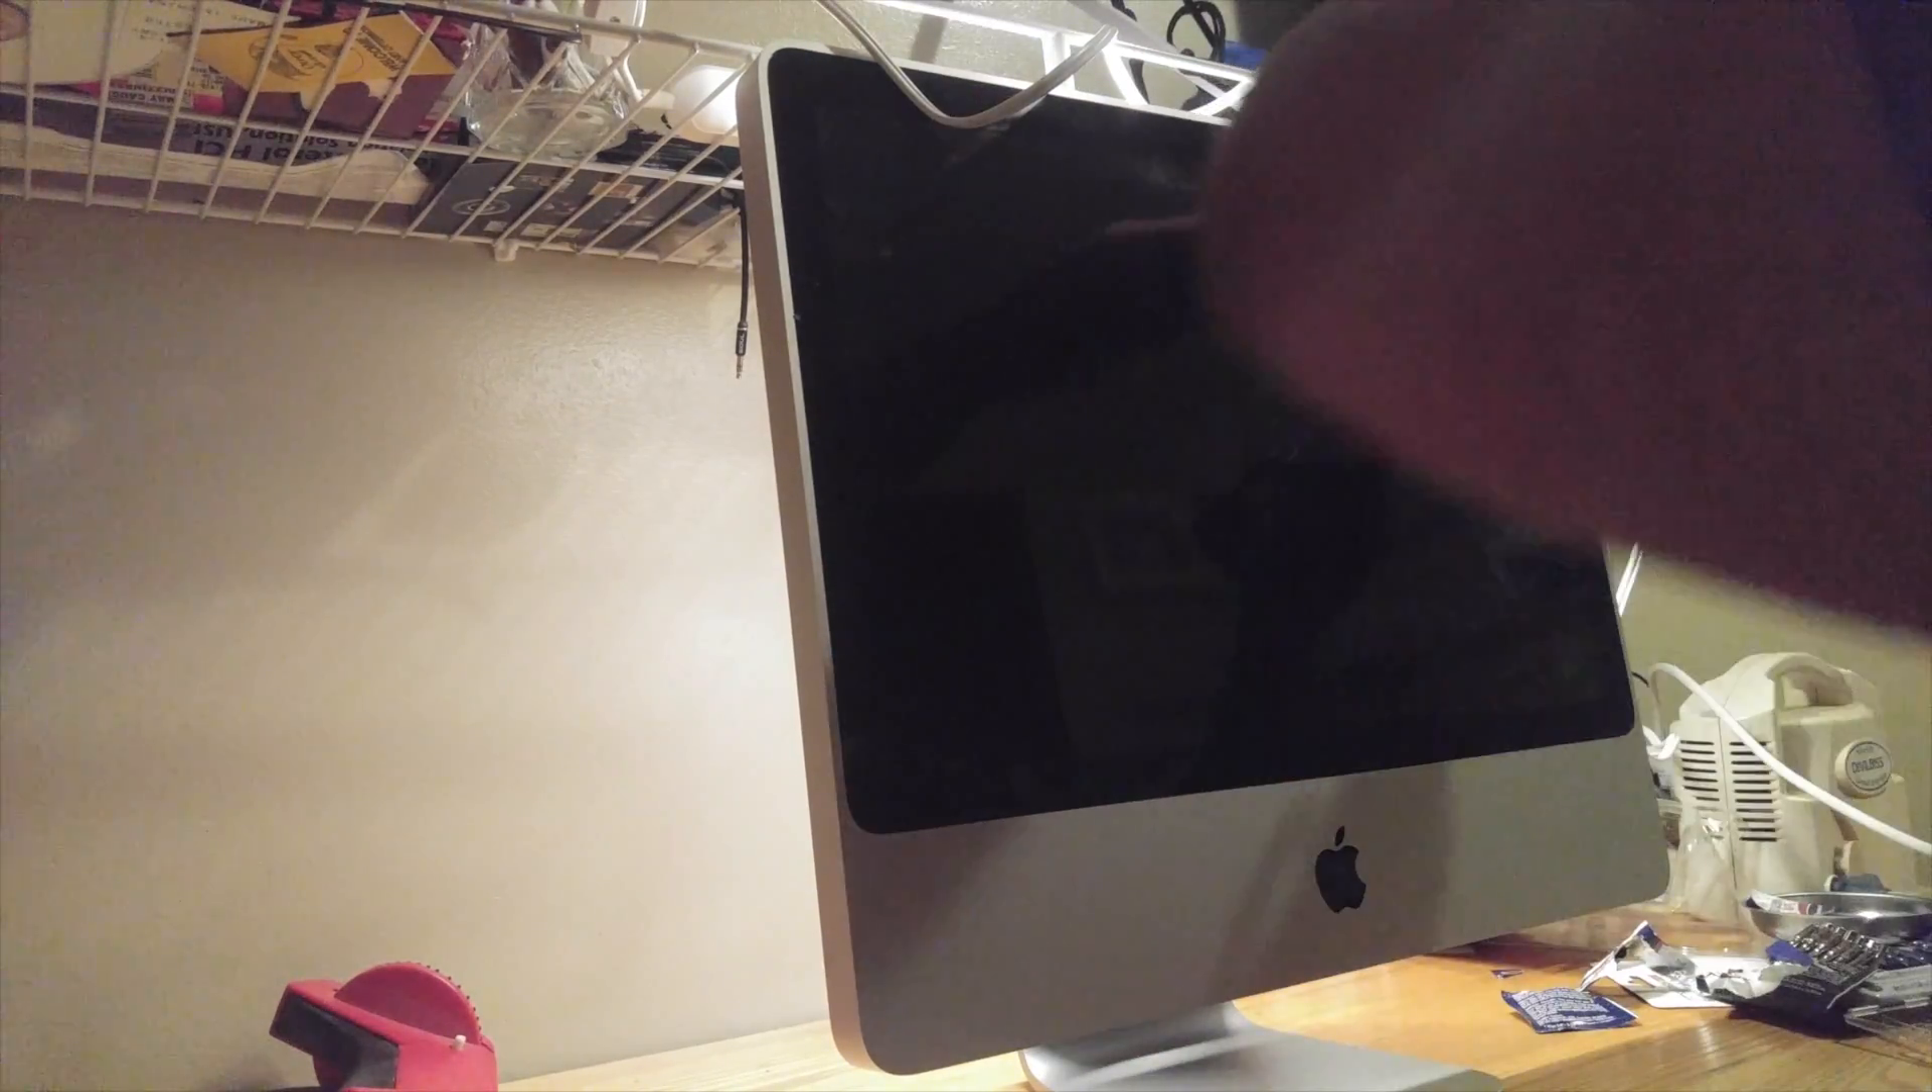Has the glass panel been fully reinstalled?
Yes.